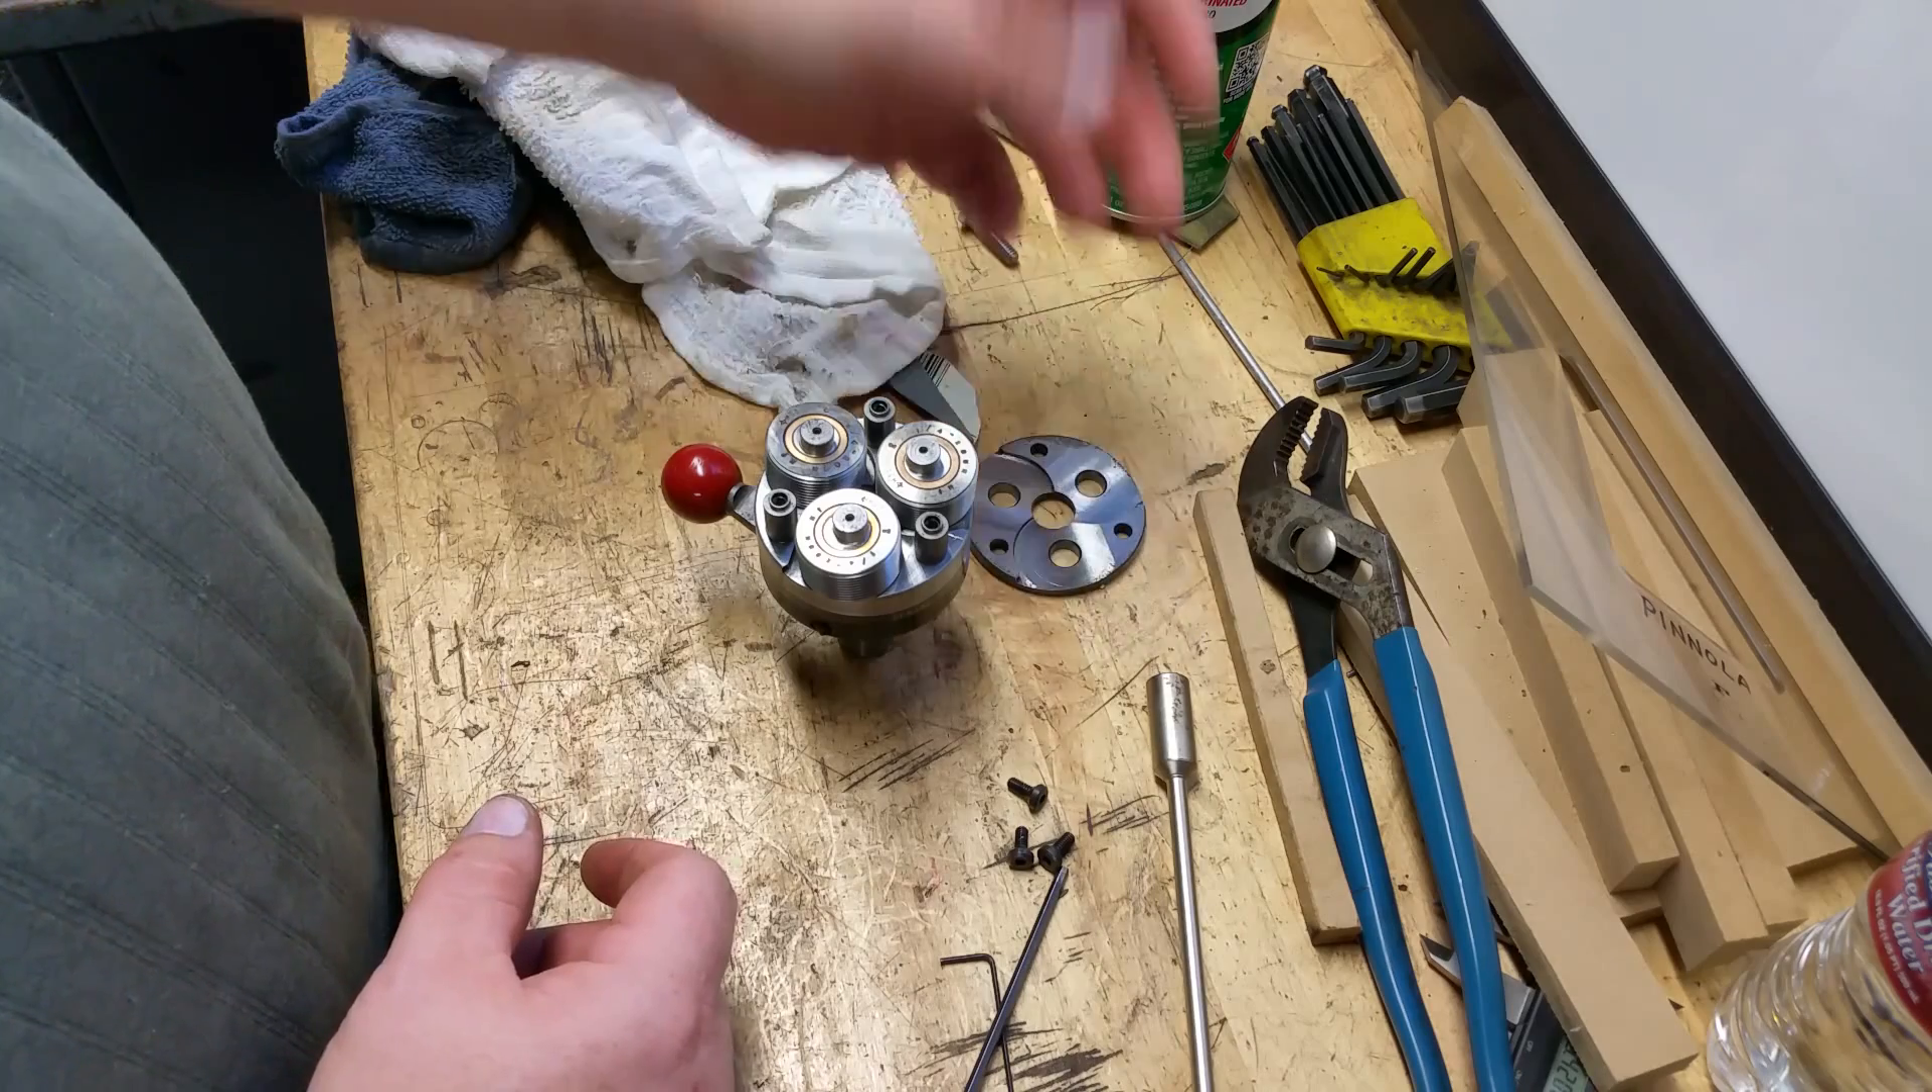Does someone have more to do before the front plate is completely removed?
No.